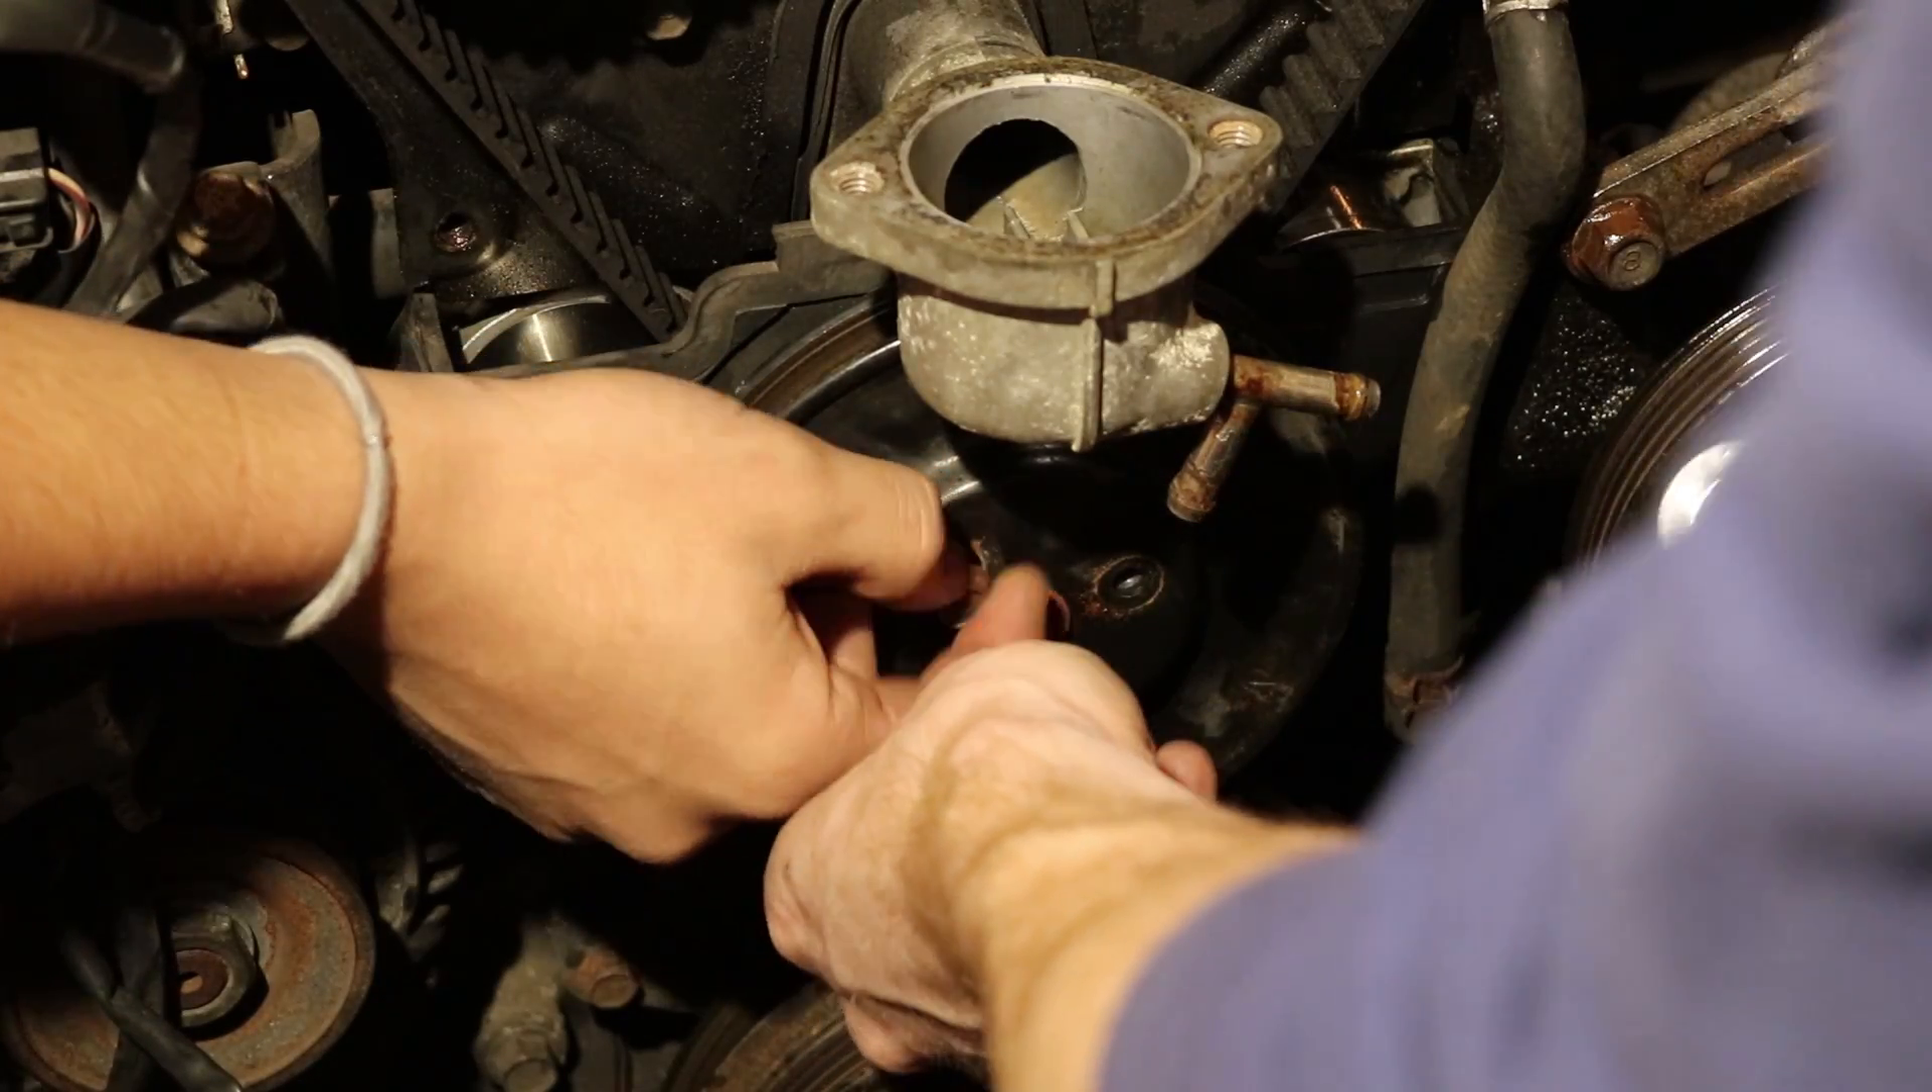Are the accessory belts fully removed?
Yes.